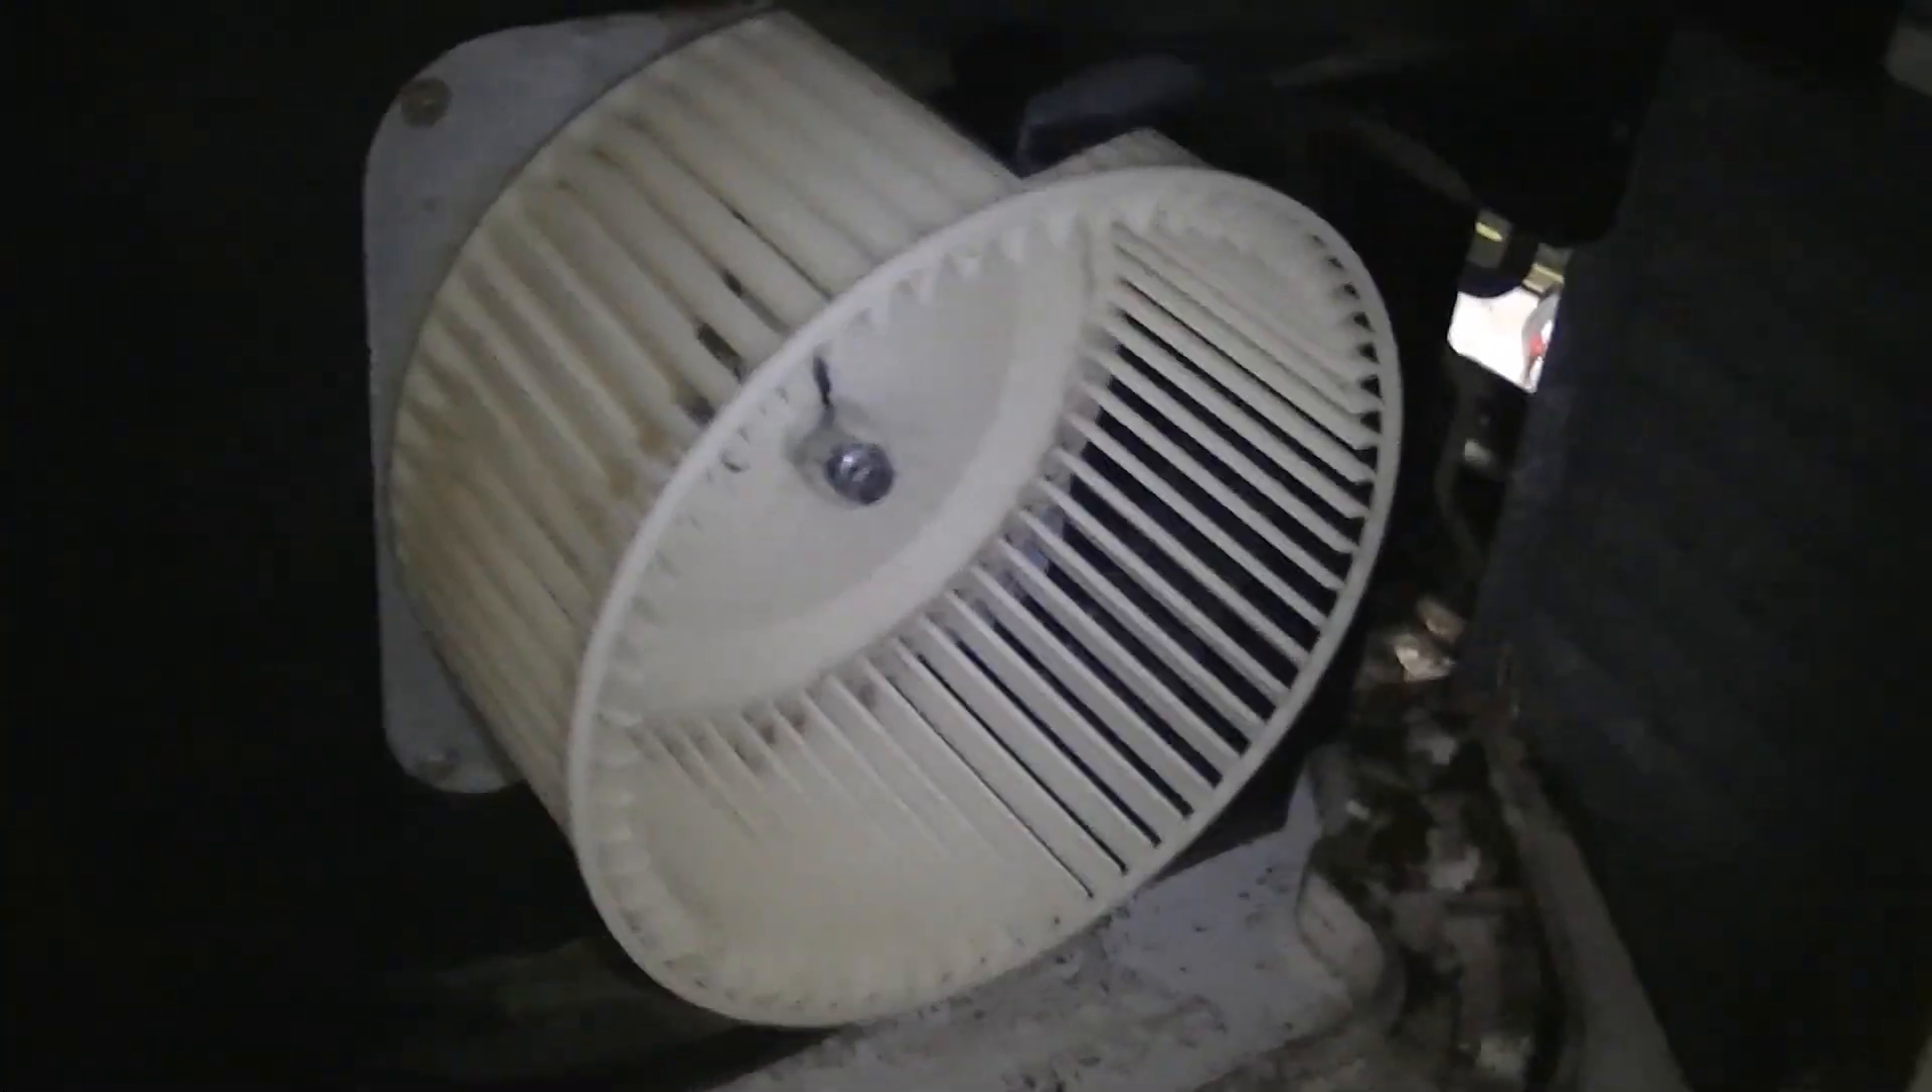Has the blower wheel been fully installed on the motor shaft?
Yes.